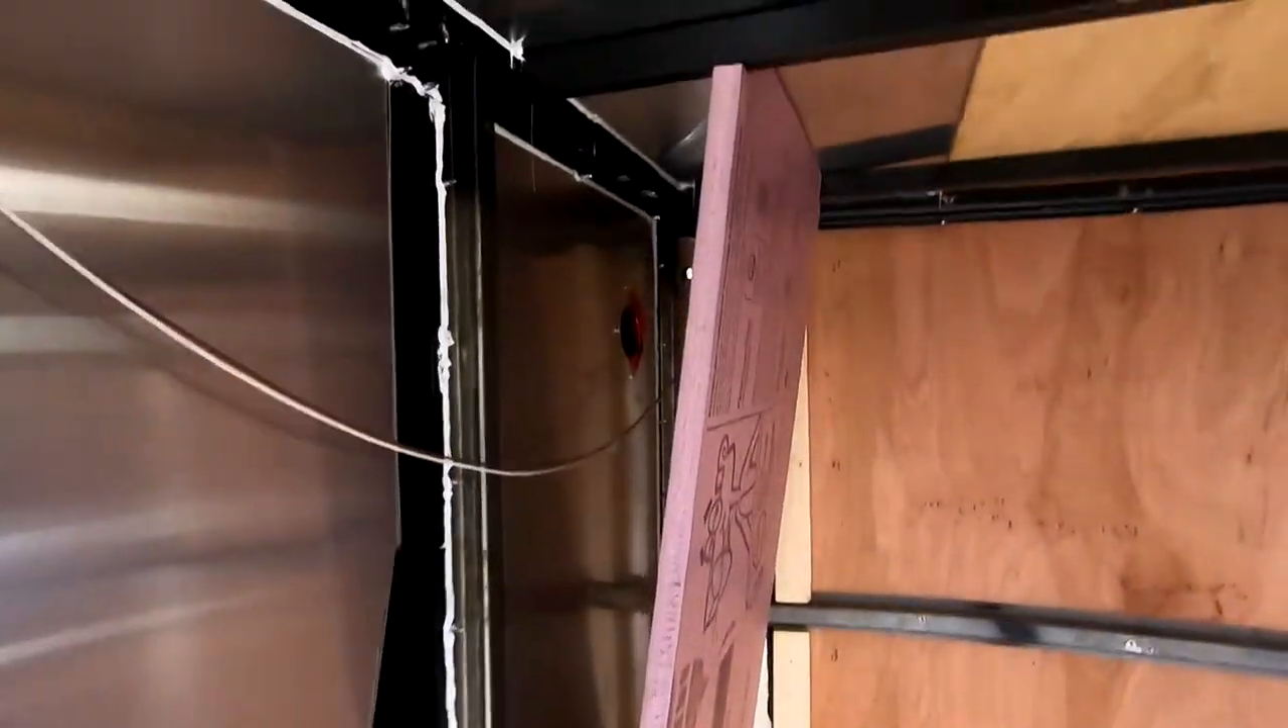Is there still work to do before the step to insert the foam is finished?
Yes.